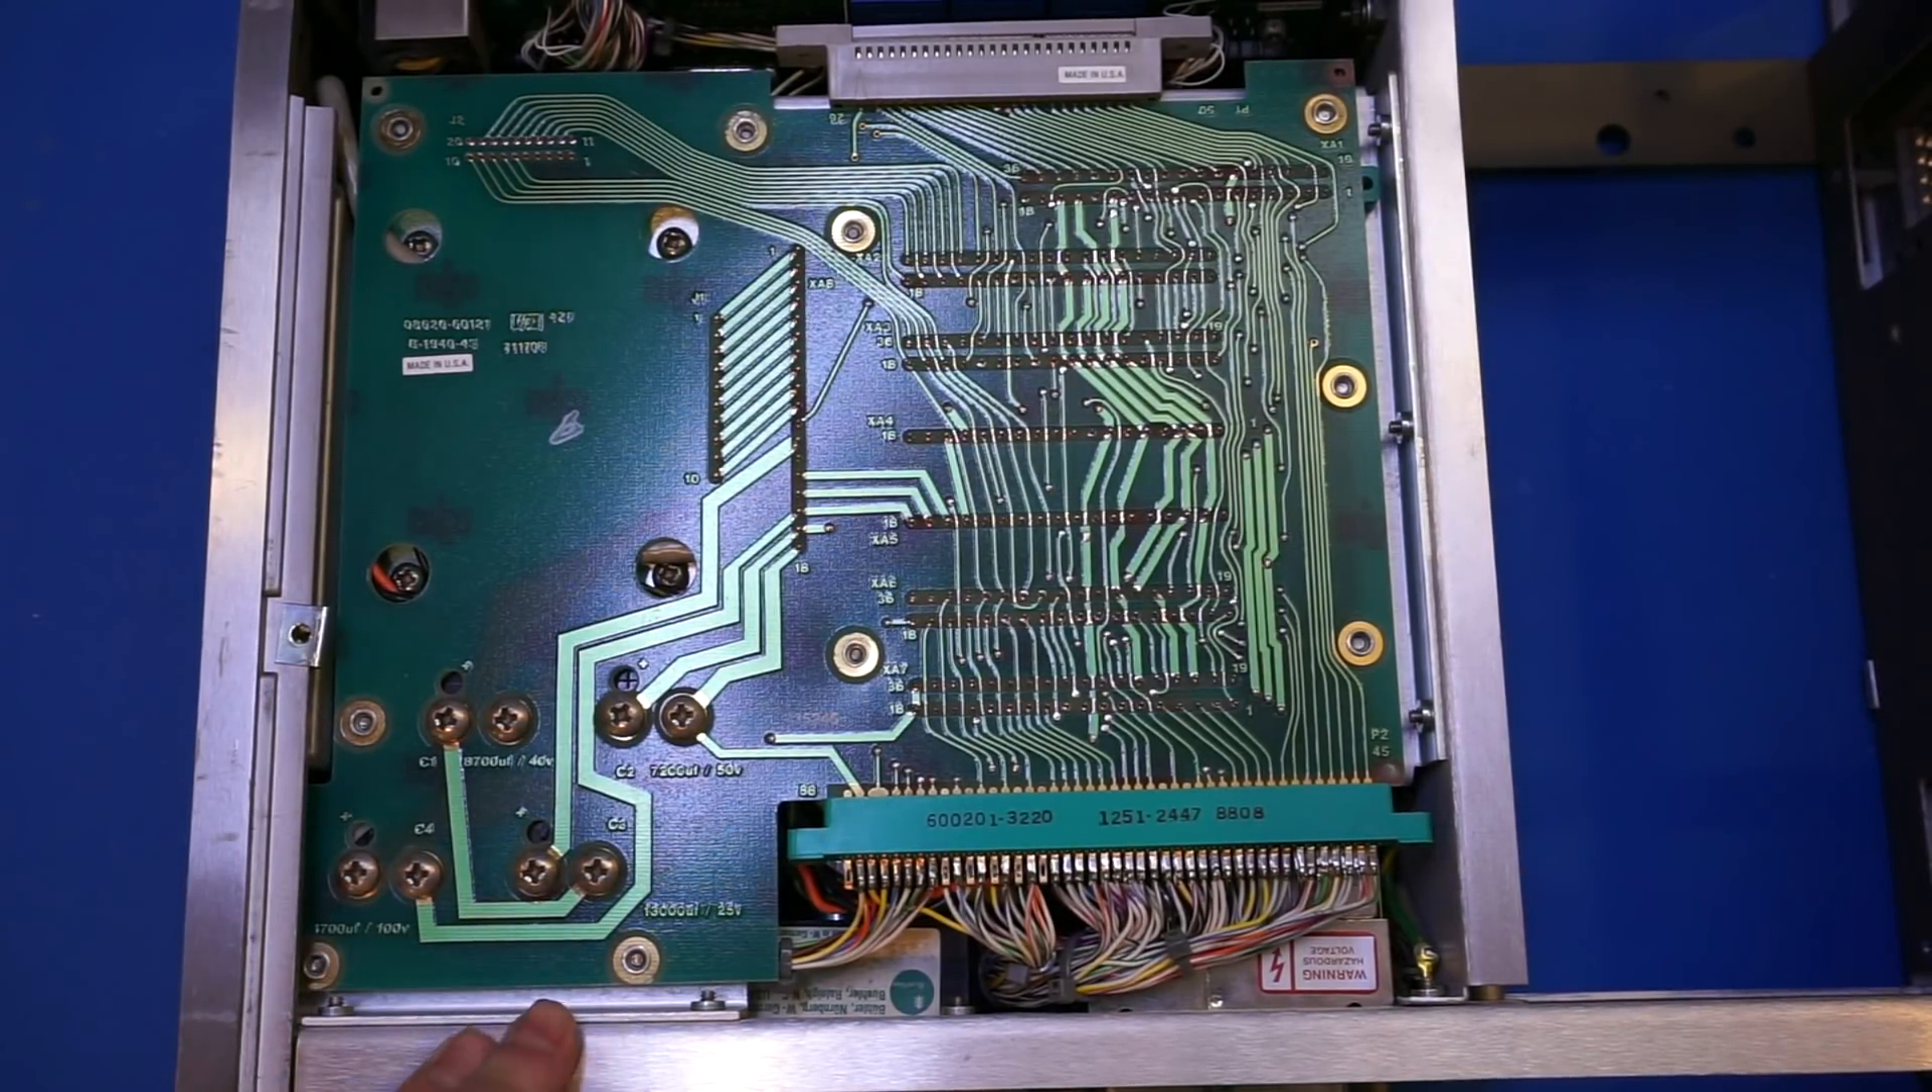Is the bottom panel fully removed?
Yes.